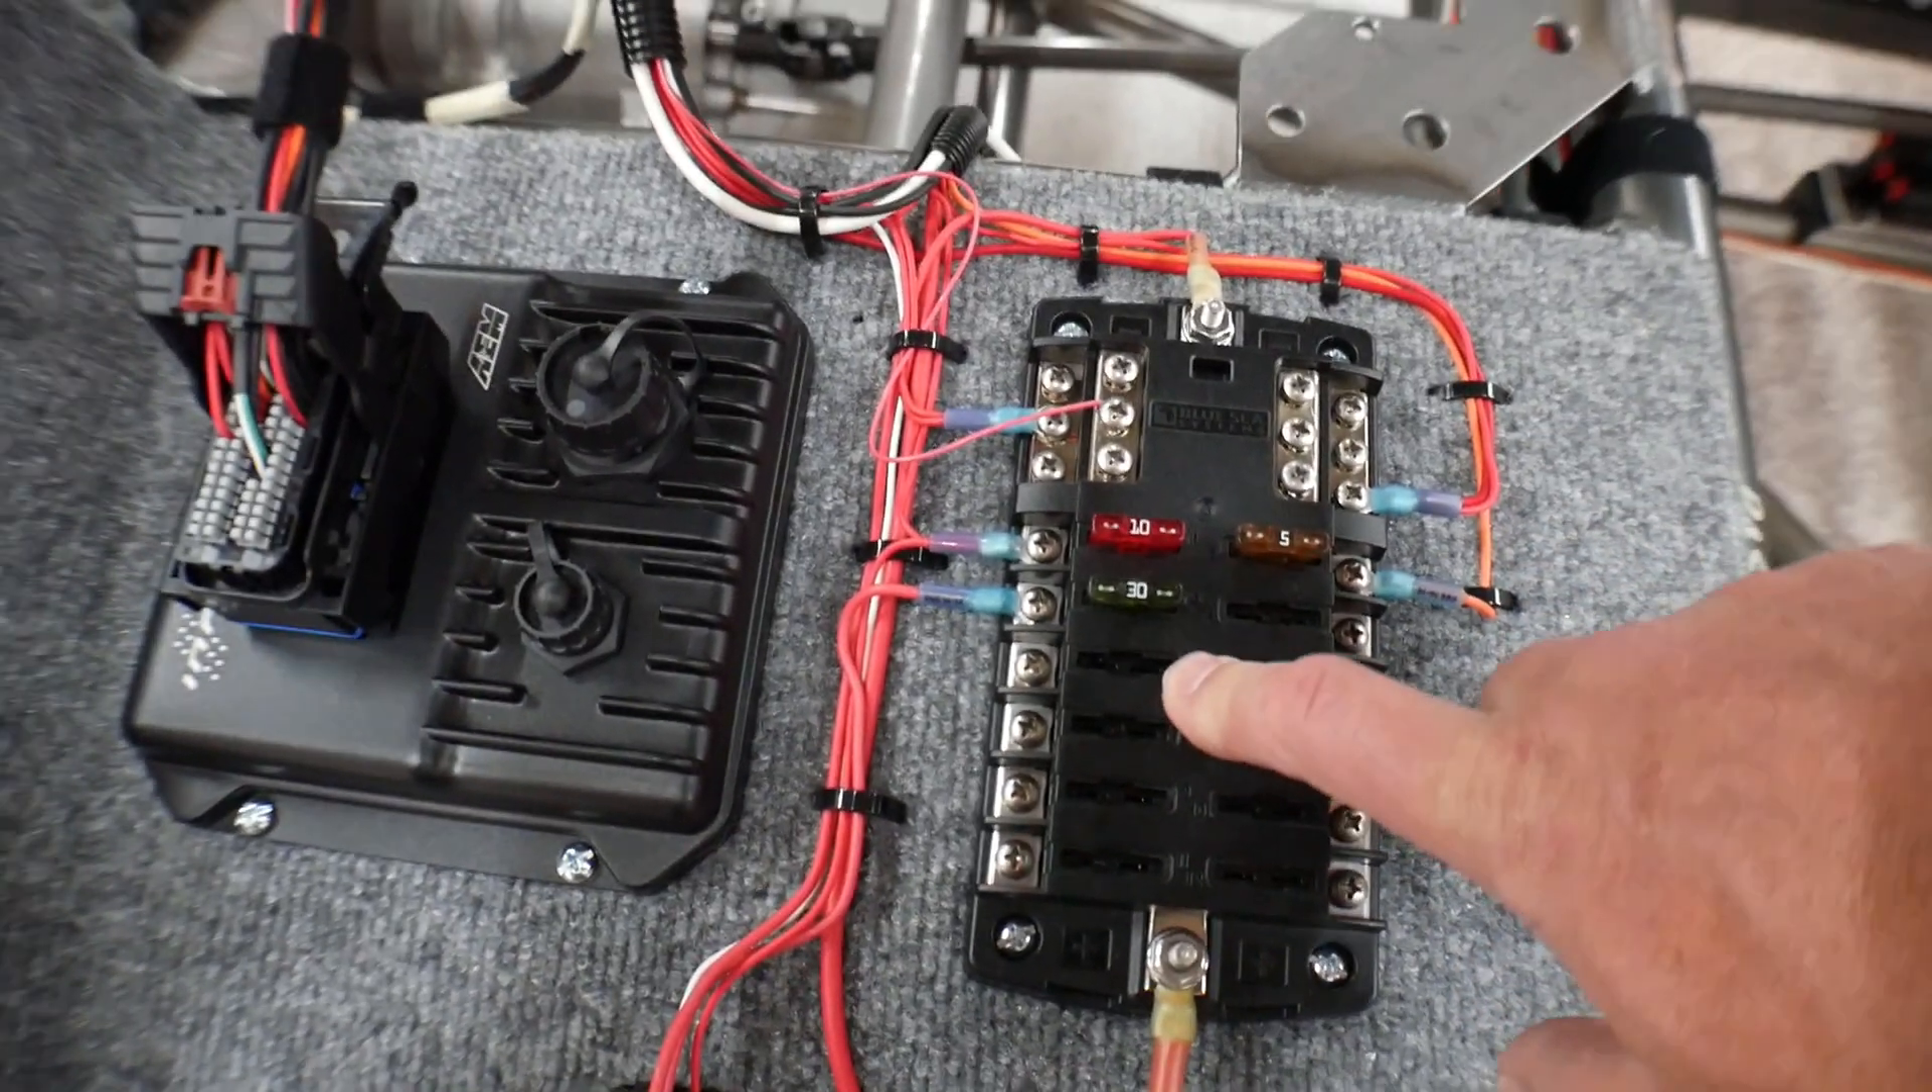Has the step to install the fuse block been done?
Yes.